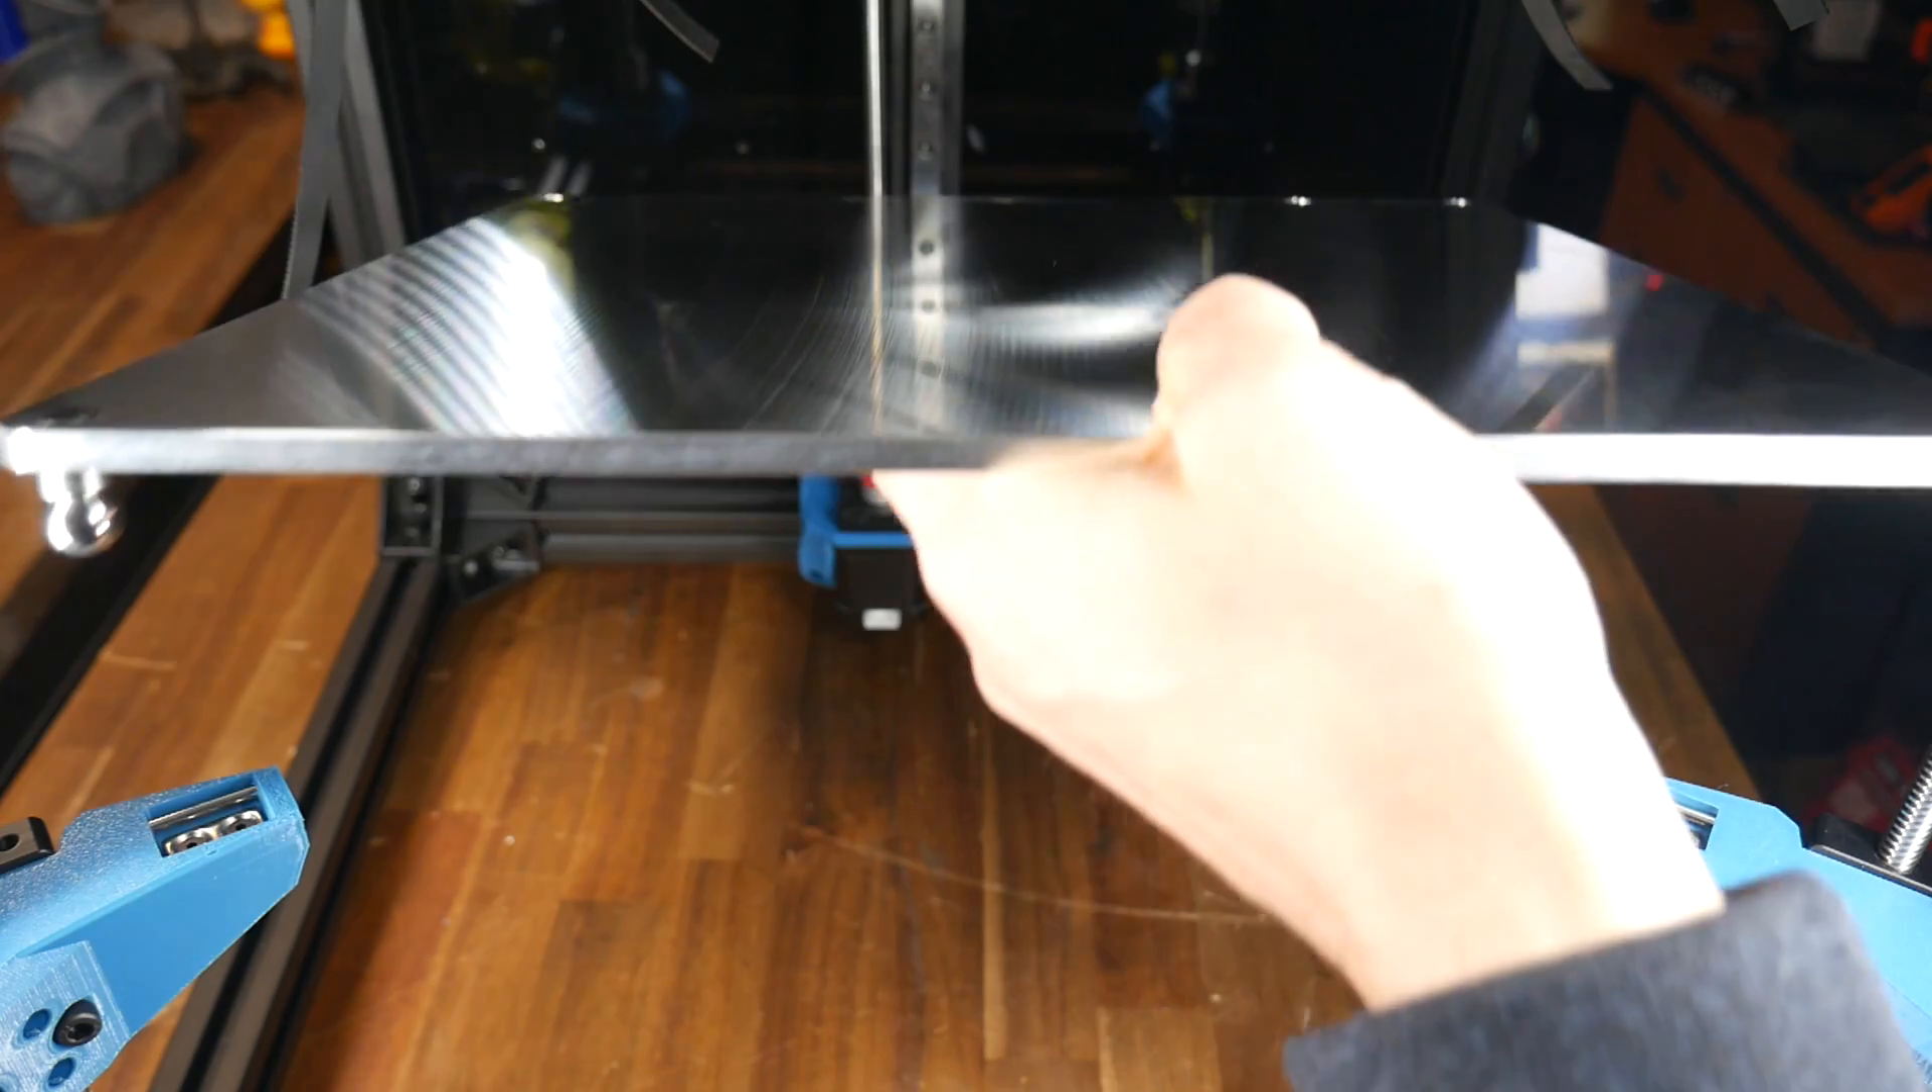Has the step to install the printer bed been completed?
No.